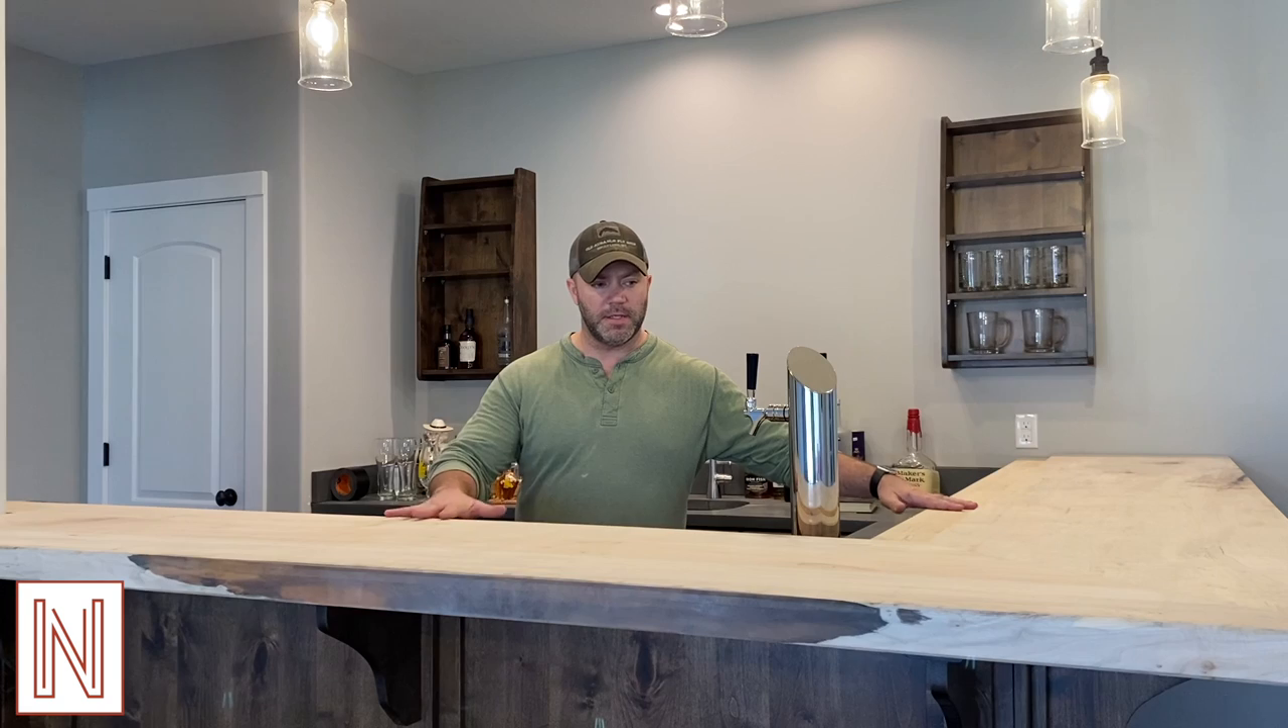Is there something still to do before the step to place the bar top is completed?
No.